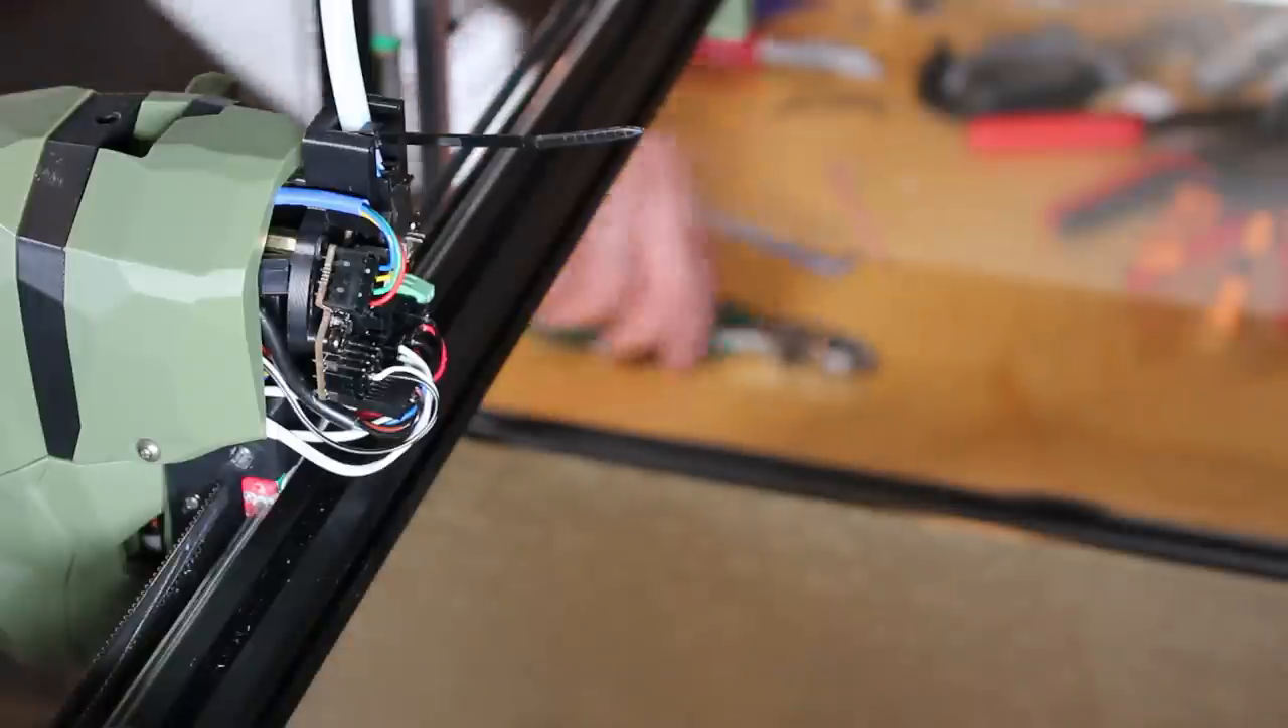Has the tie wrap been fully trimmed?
No.